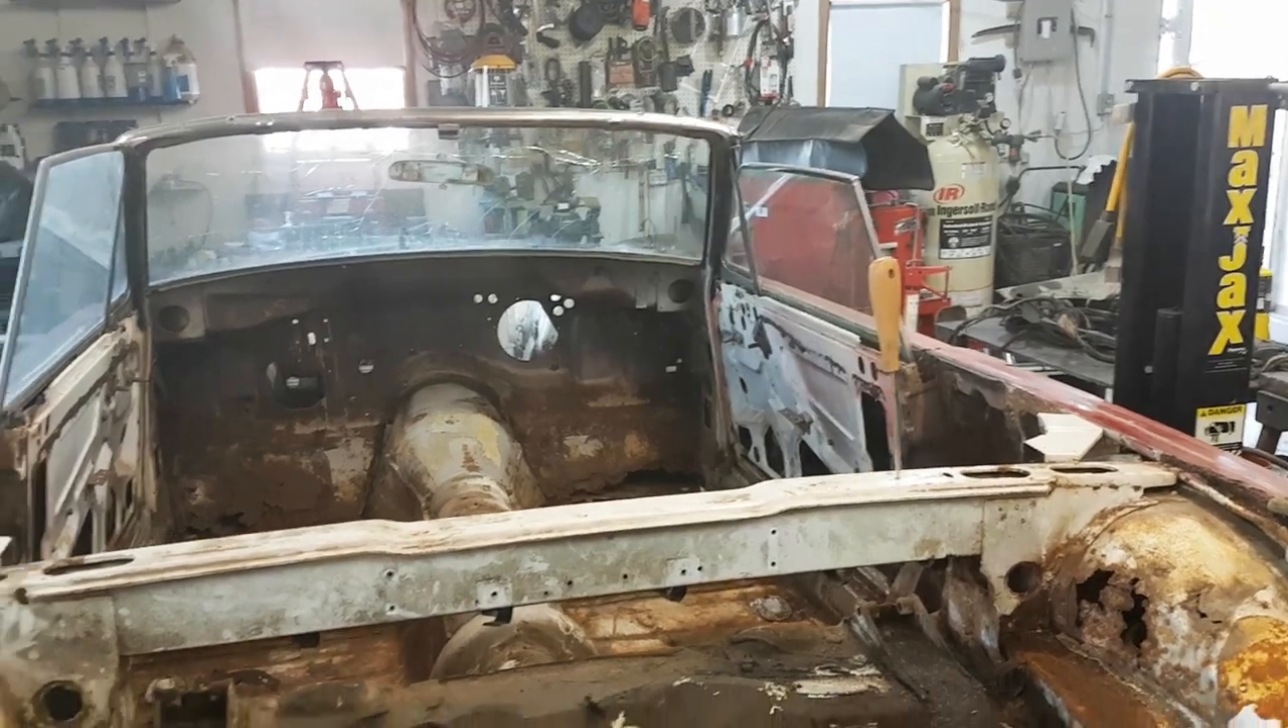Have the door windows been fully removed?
No.